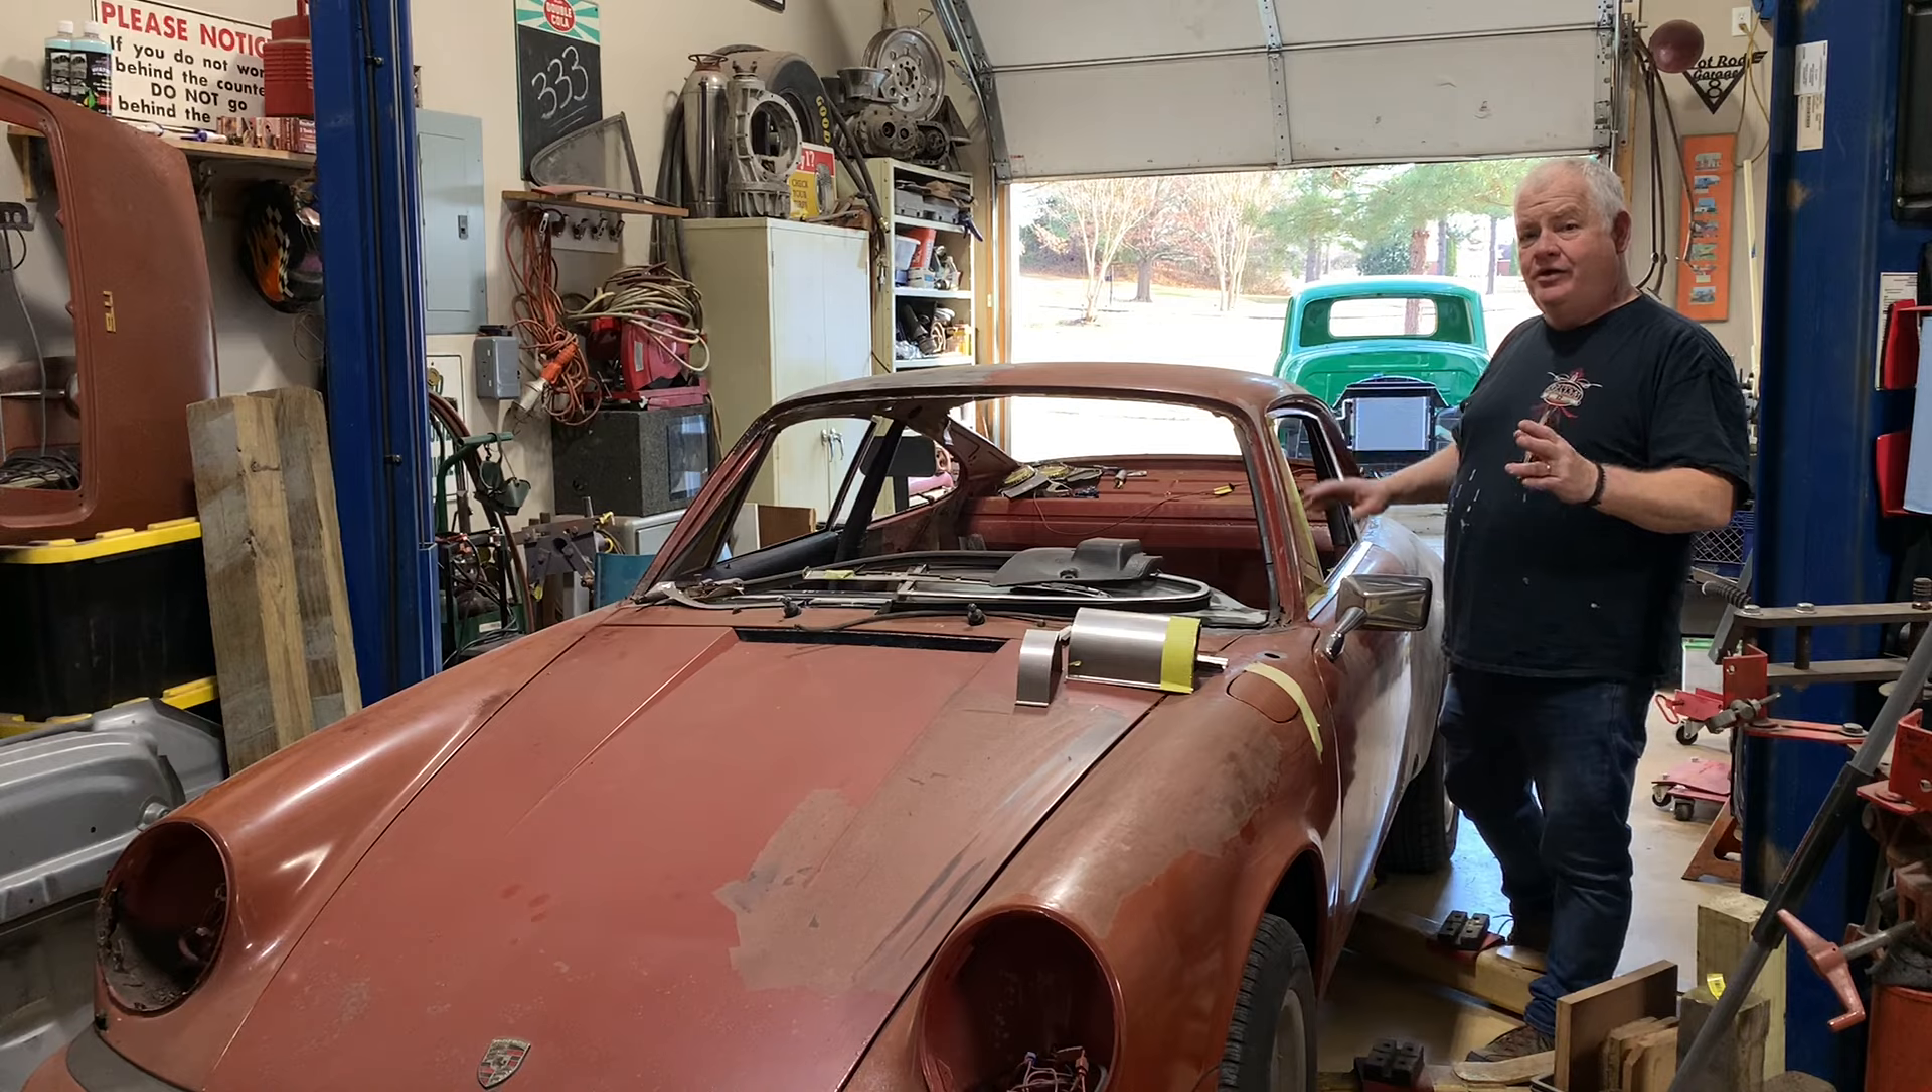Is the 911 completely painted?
No.